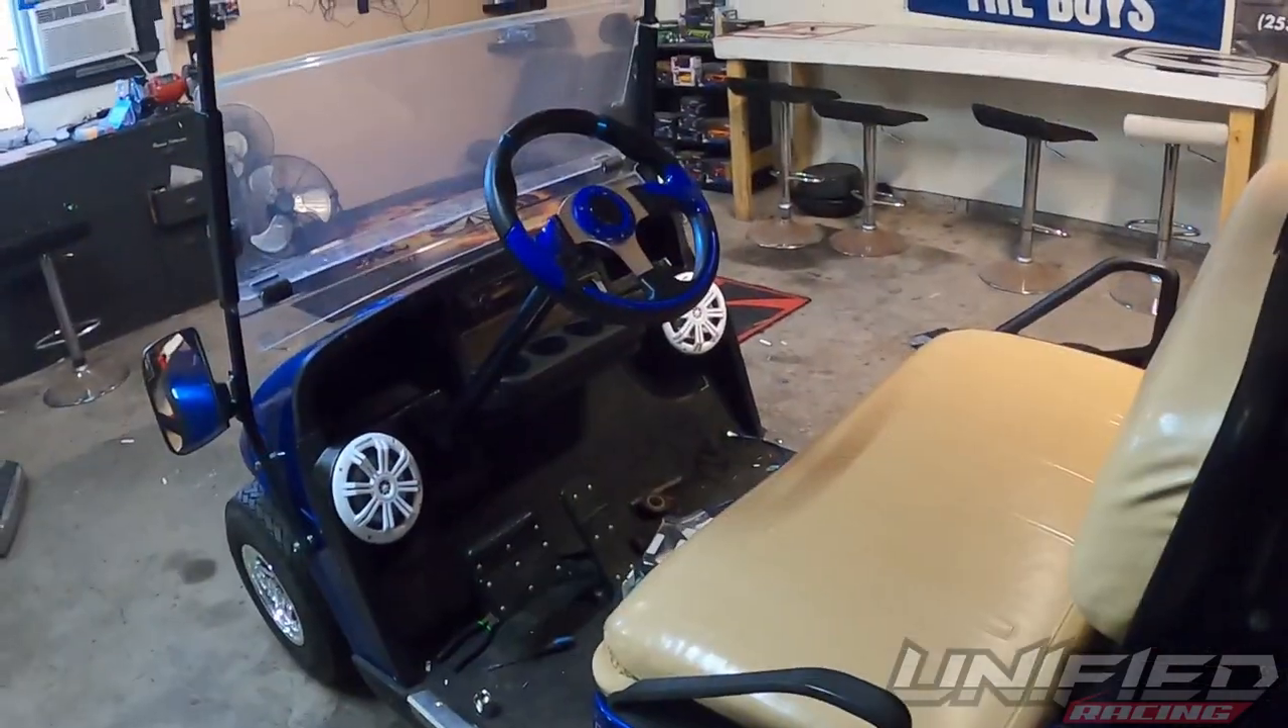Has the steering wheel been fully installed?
Yes.